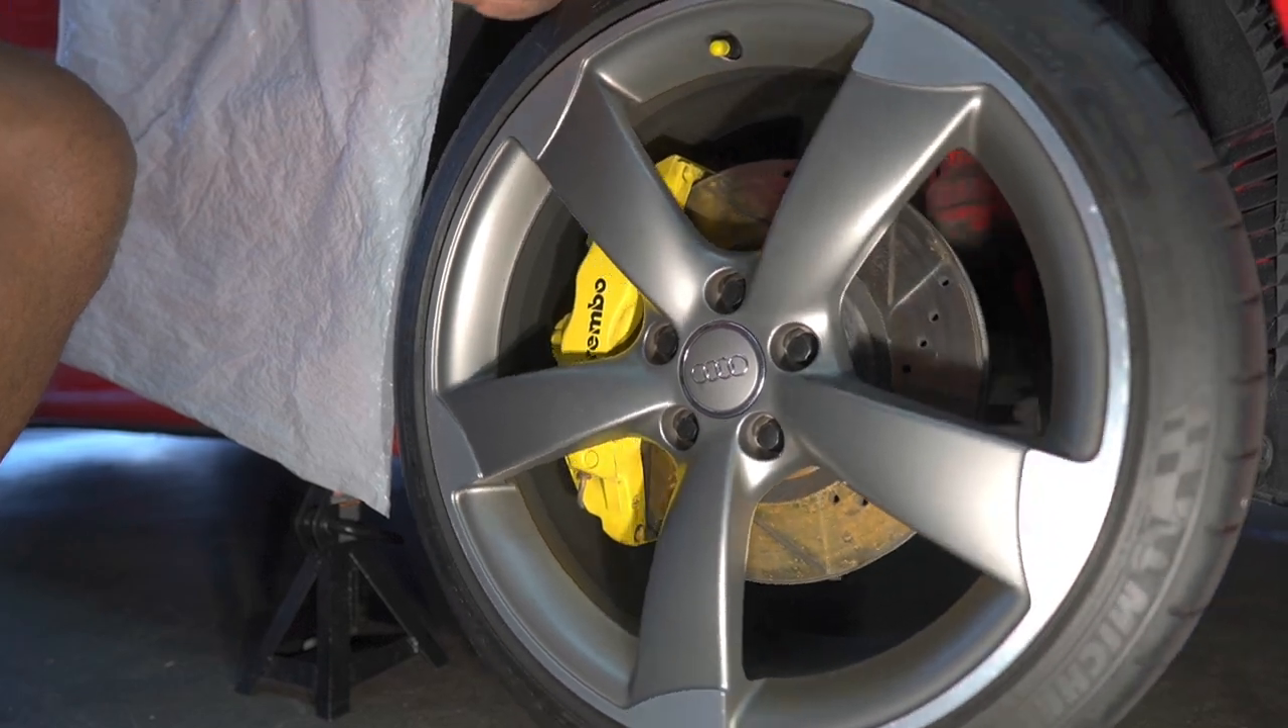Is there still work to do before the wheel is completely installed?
No.